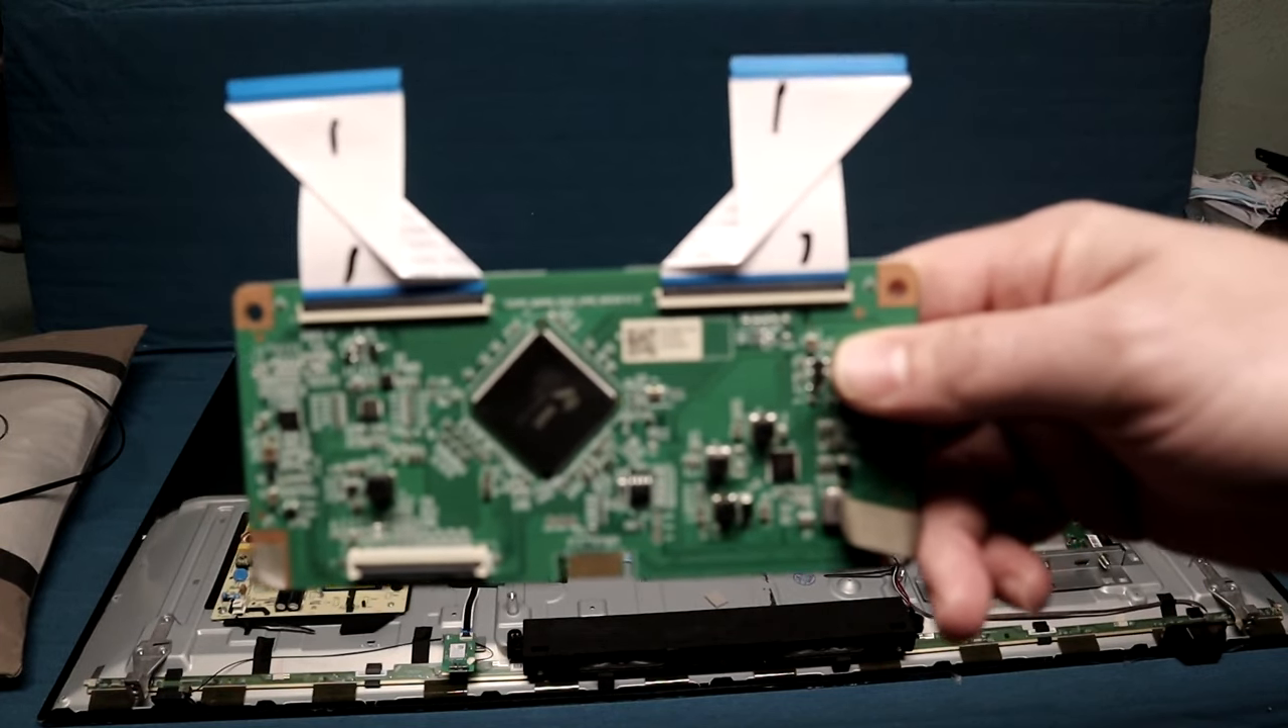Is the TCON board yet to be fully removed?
No.